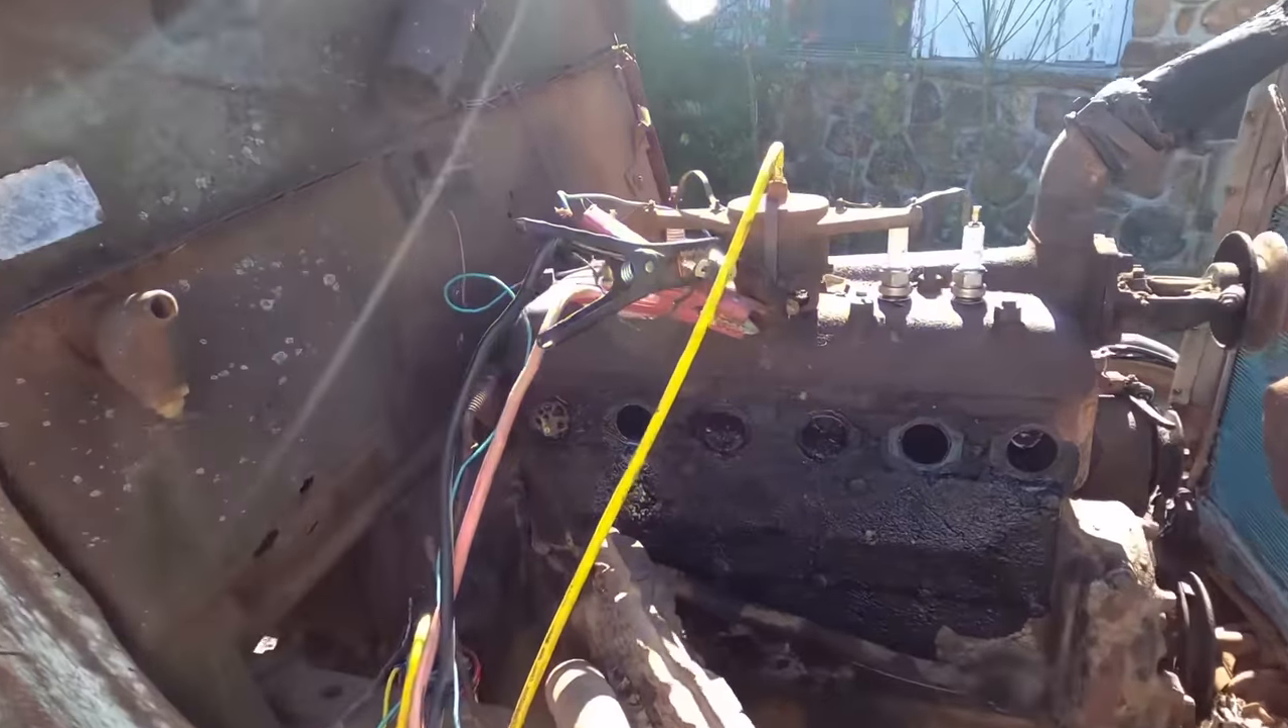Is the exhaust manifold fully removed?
Yes.